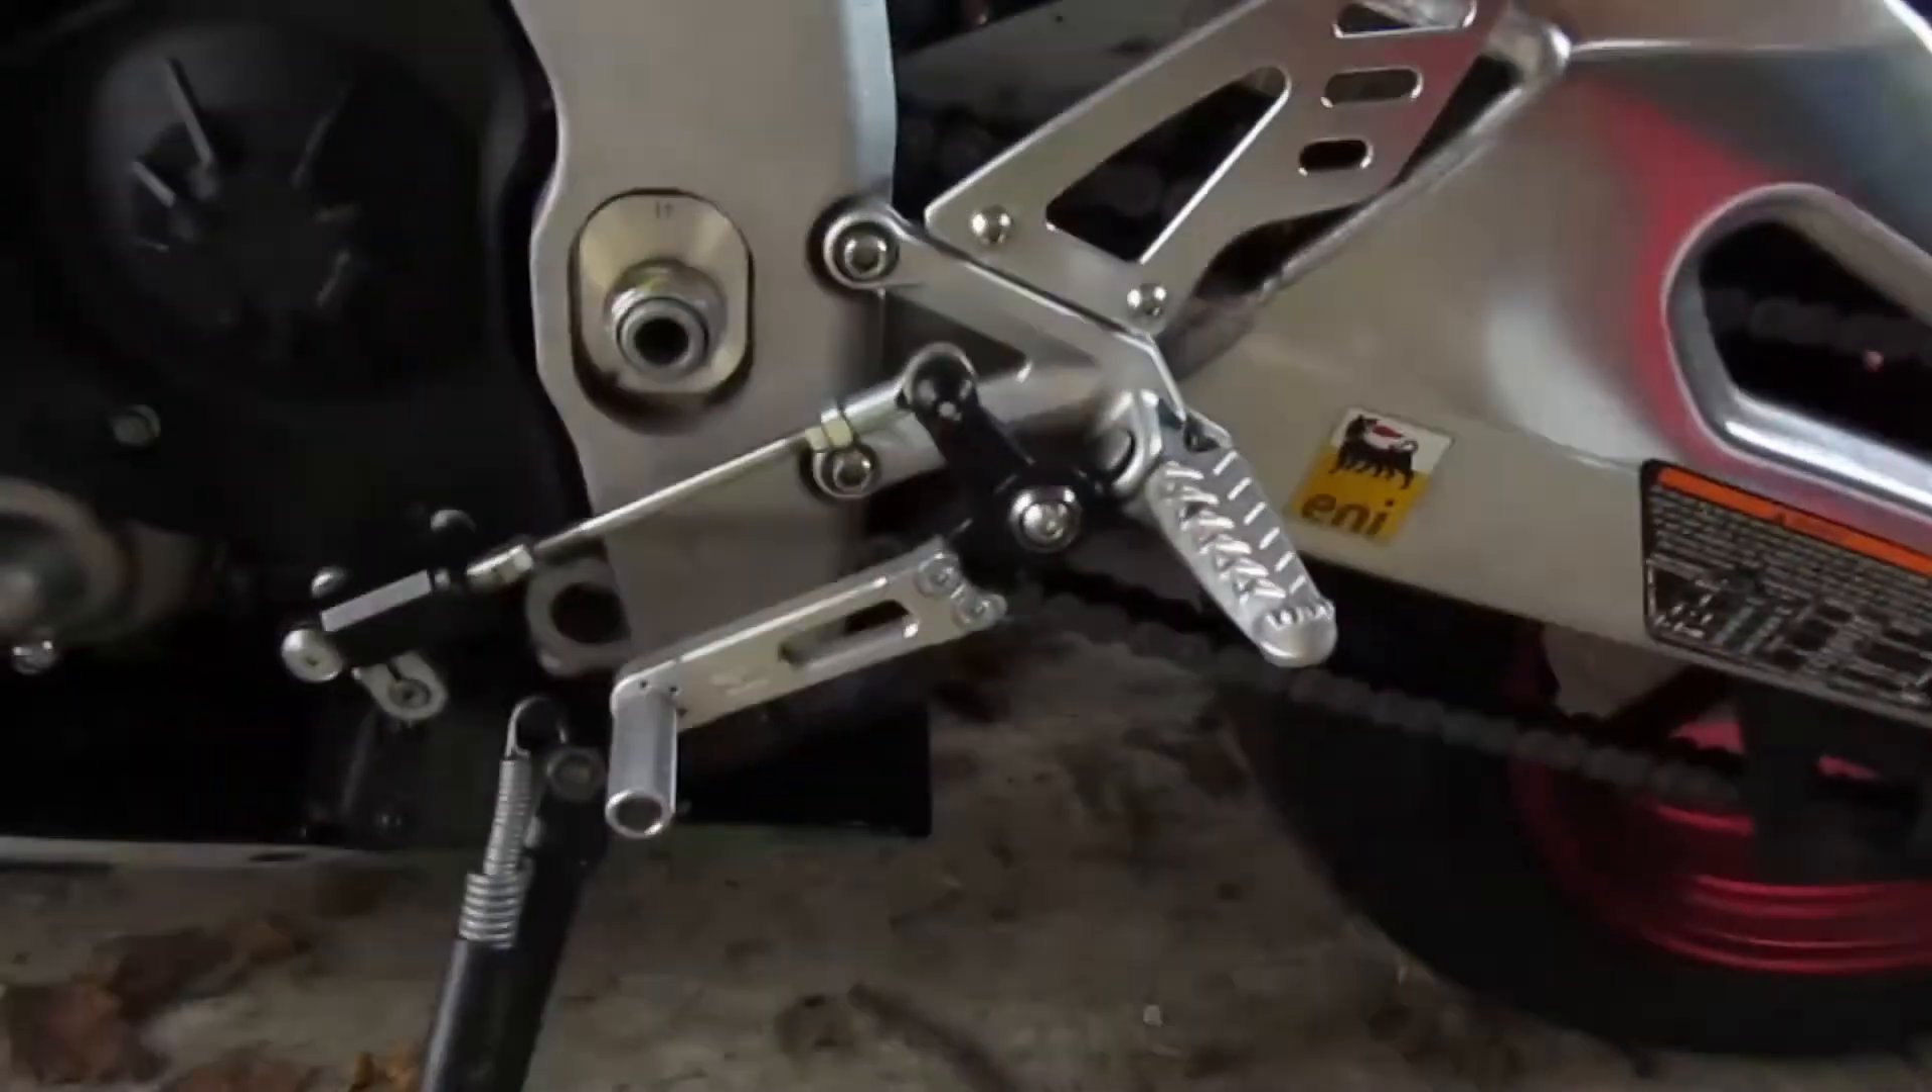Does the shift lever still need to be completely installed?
No.